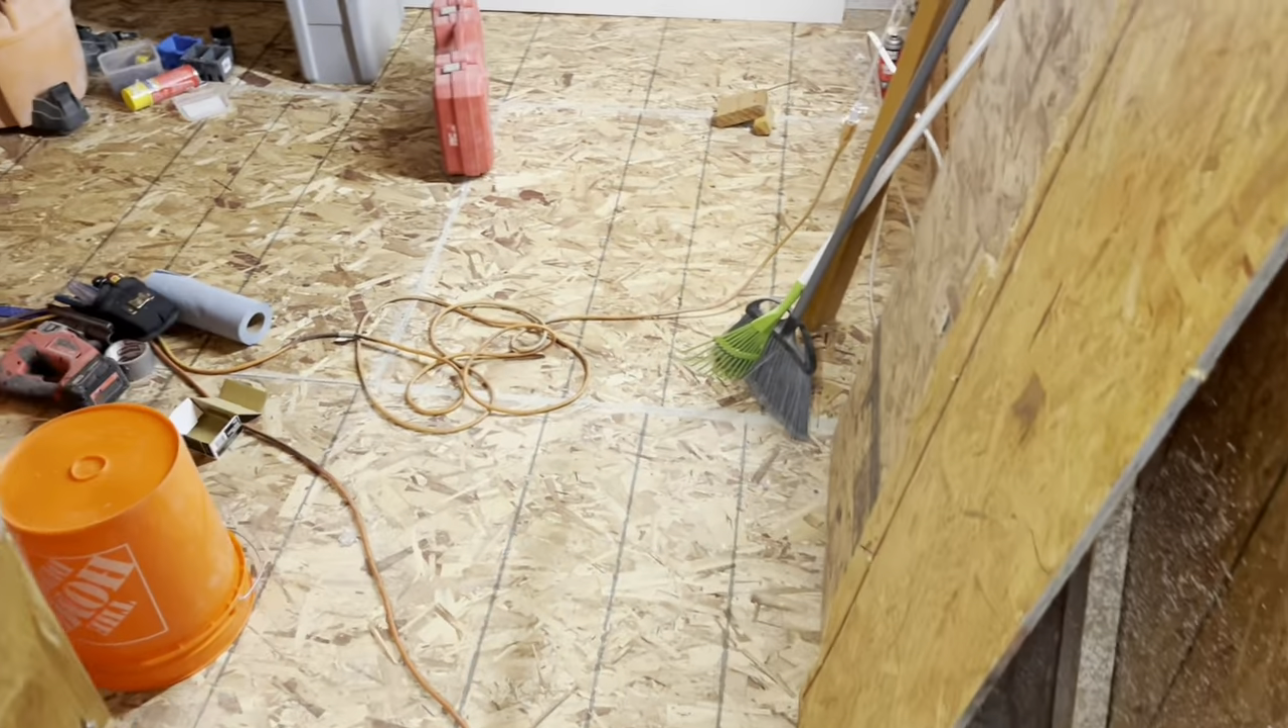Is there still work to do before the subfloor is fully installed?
No.